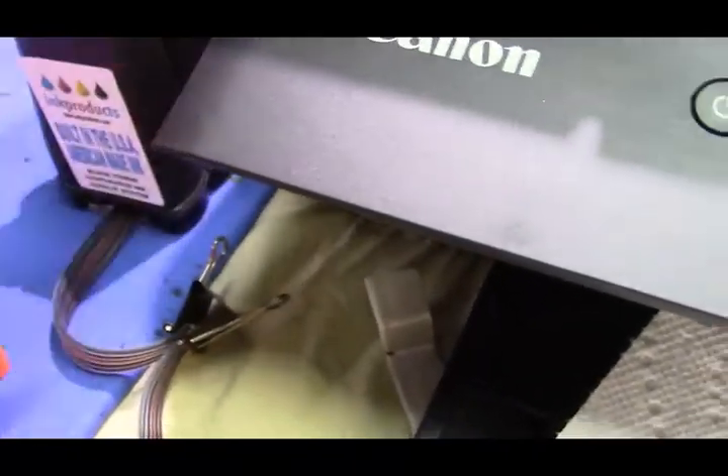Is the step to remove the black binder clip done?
No.